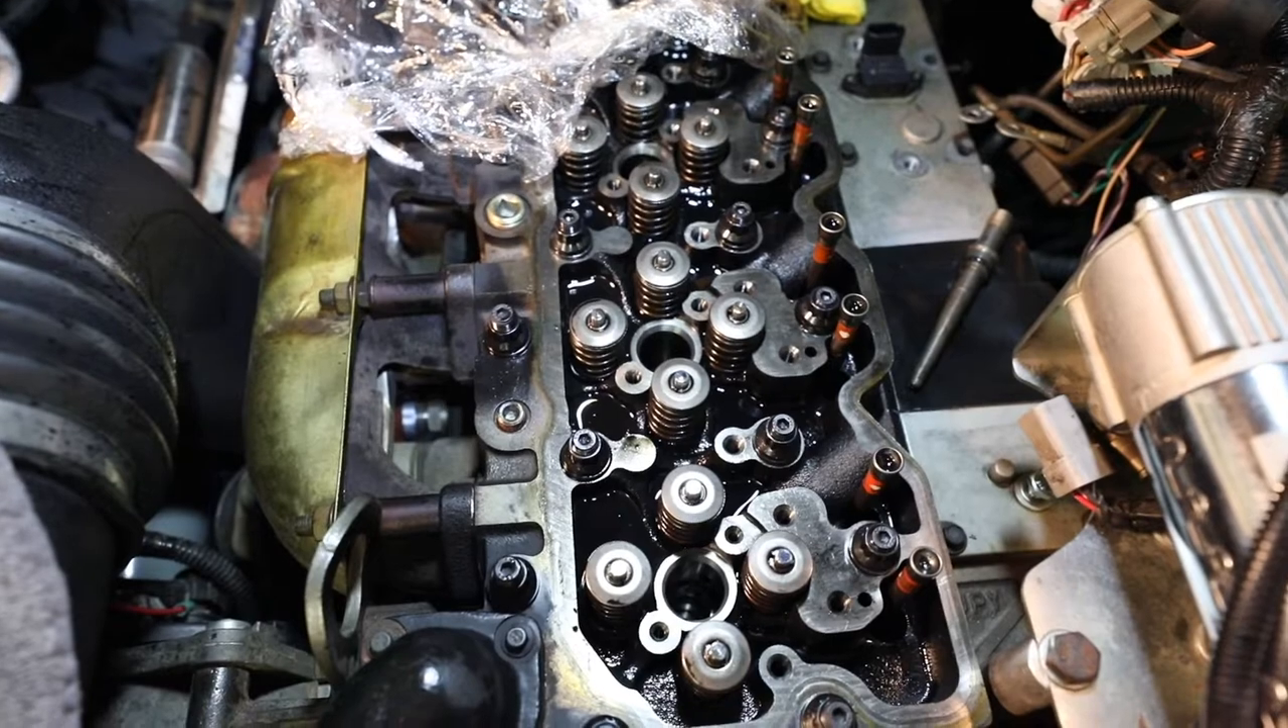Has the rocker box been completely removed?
Yes.